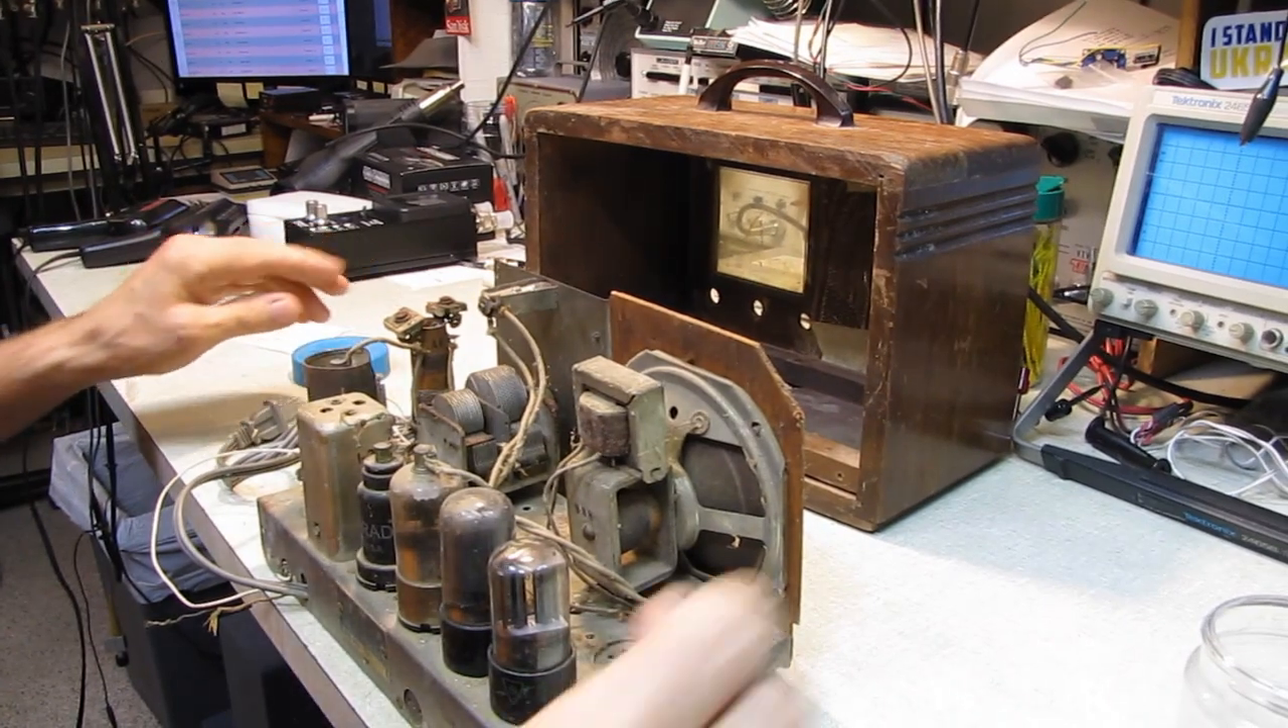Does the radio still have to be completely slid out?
No.